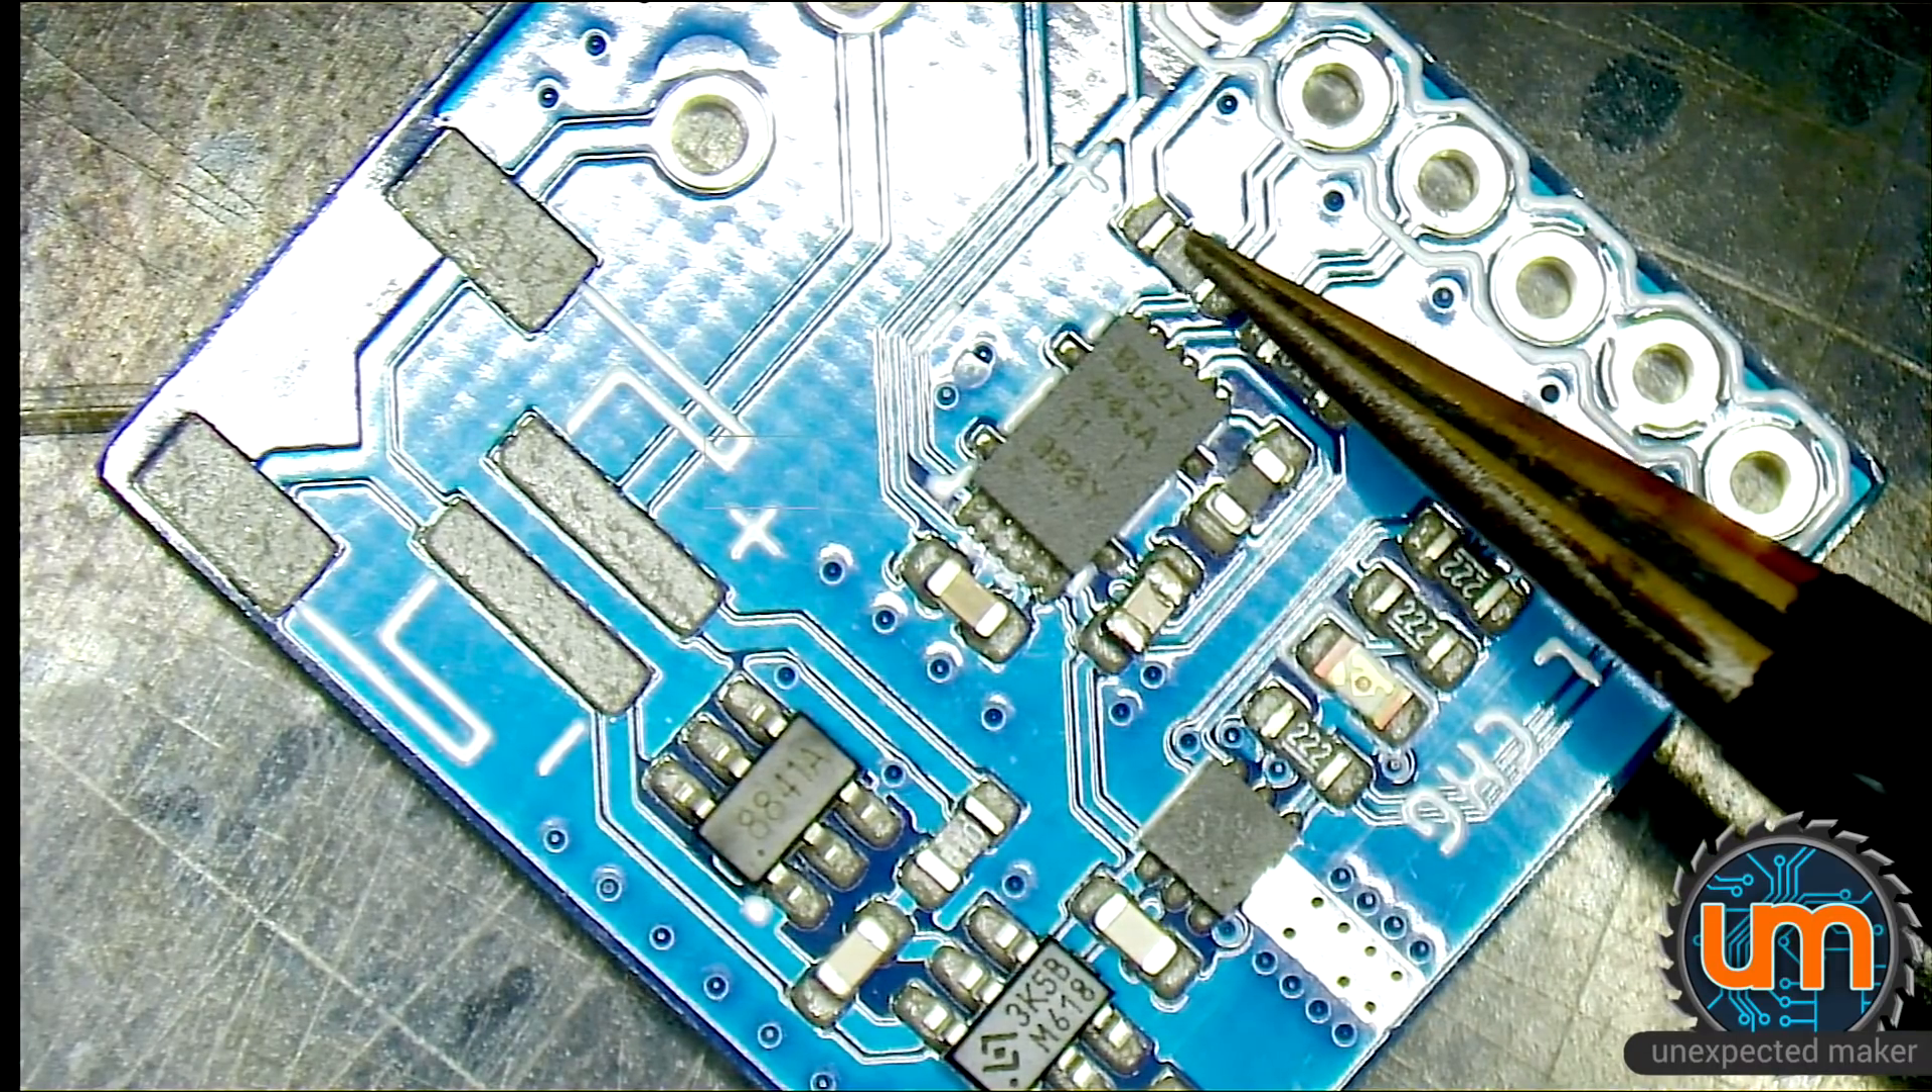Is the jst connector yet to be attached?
Yes.